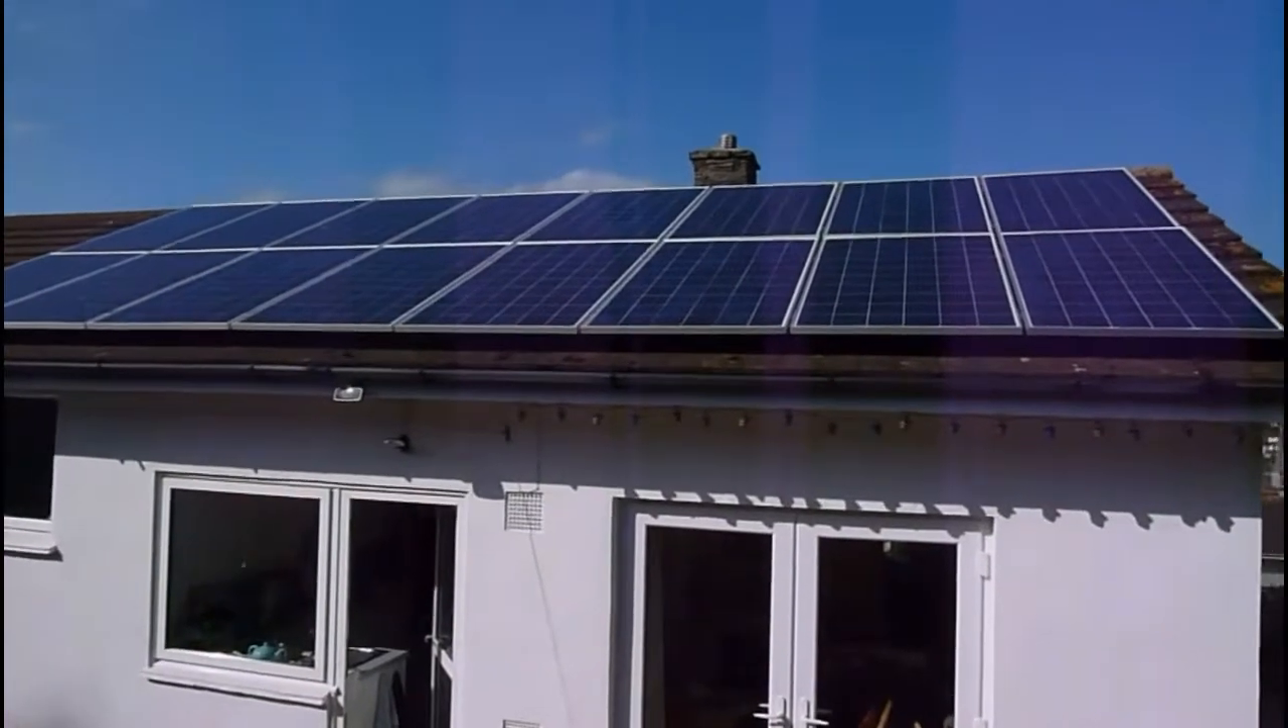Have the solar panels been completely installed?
Yes.